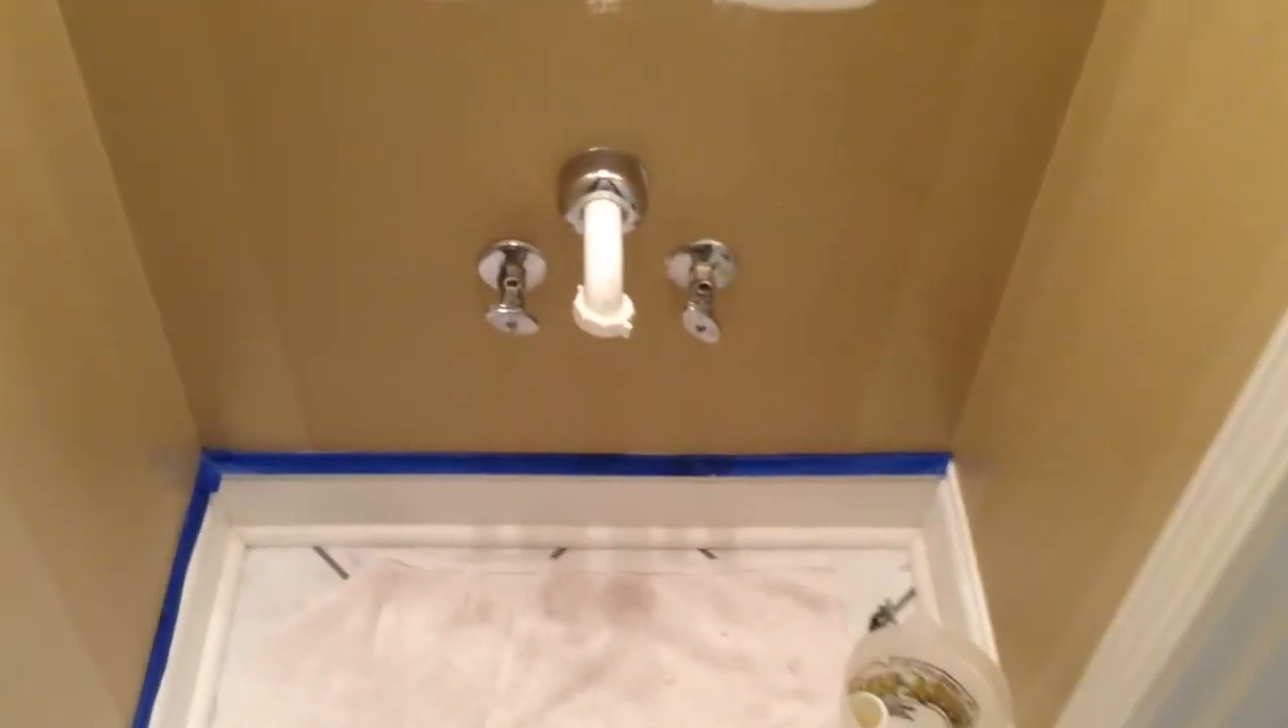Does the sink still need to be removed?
No.